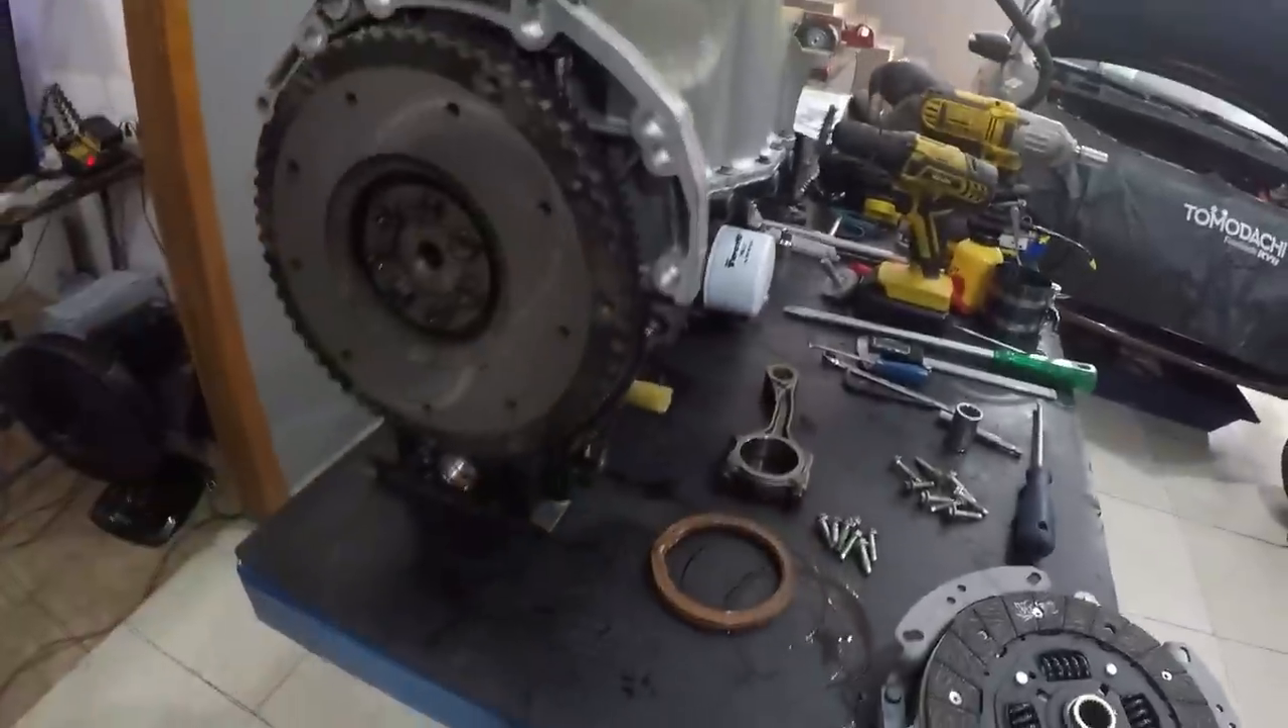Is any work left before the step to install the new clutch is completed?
Yes.